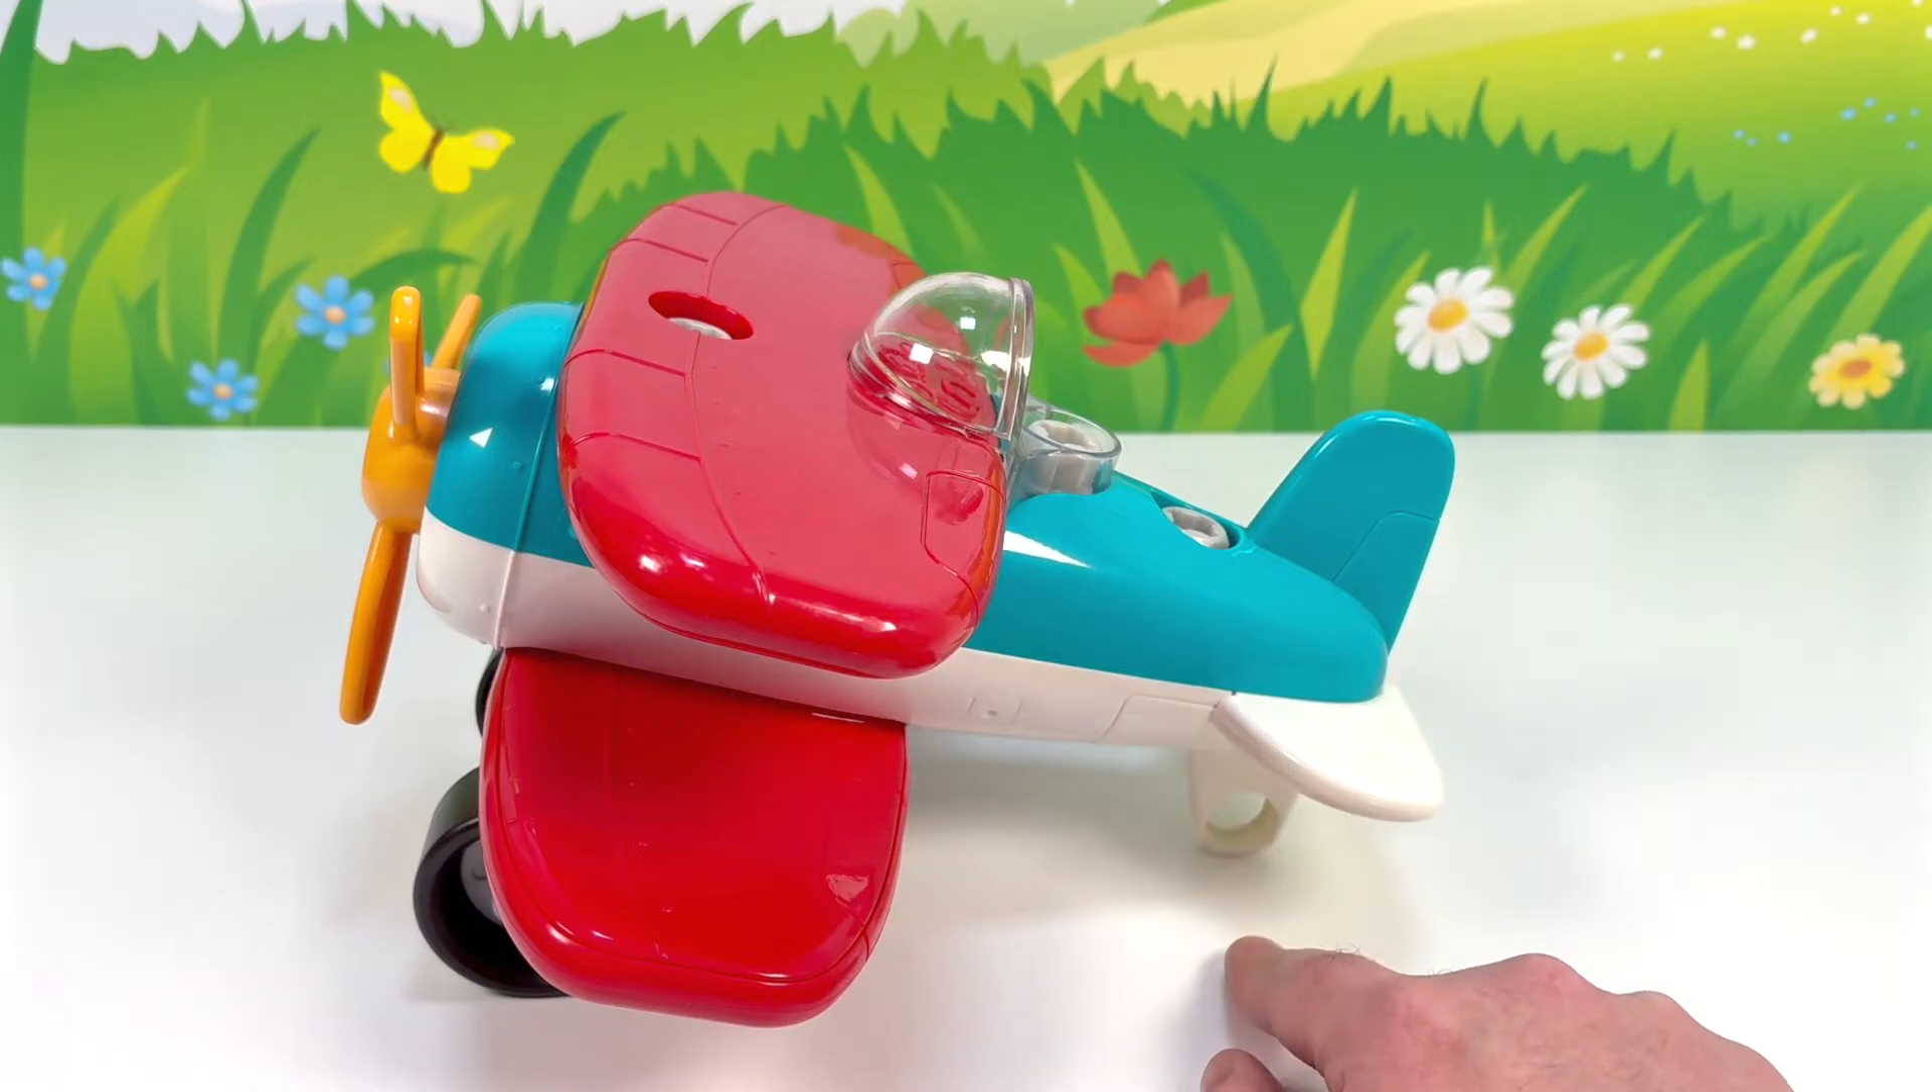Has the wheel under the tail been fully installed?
No.